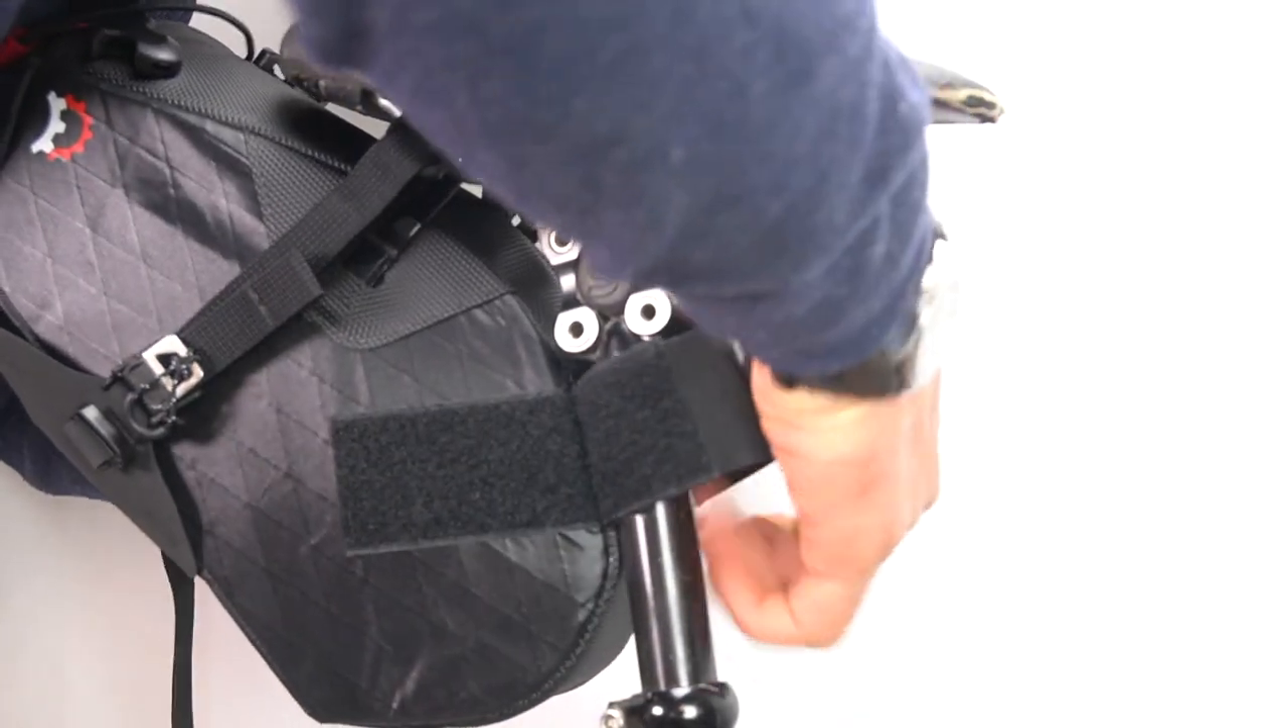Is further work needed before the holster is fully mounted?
Yes.